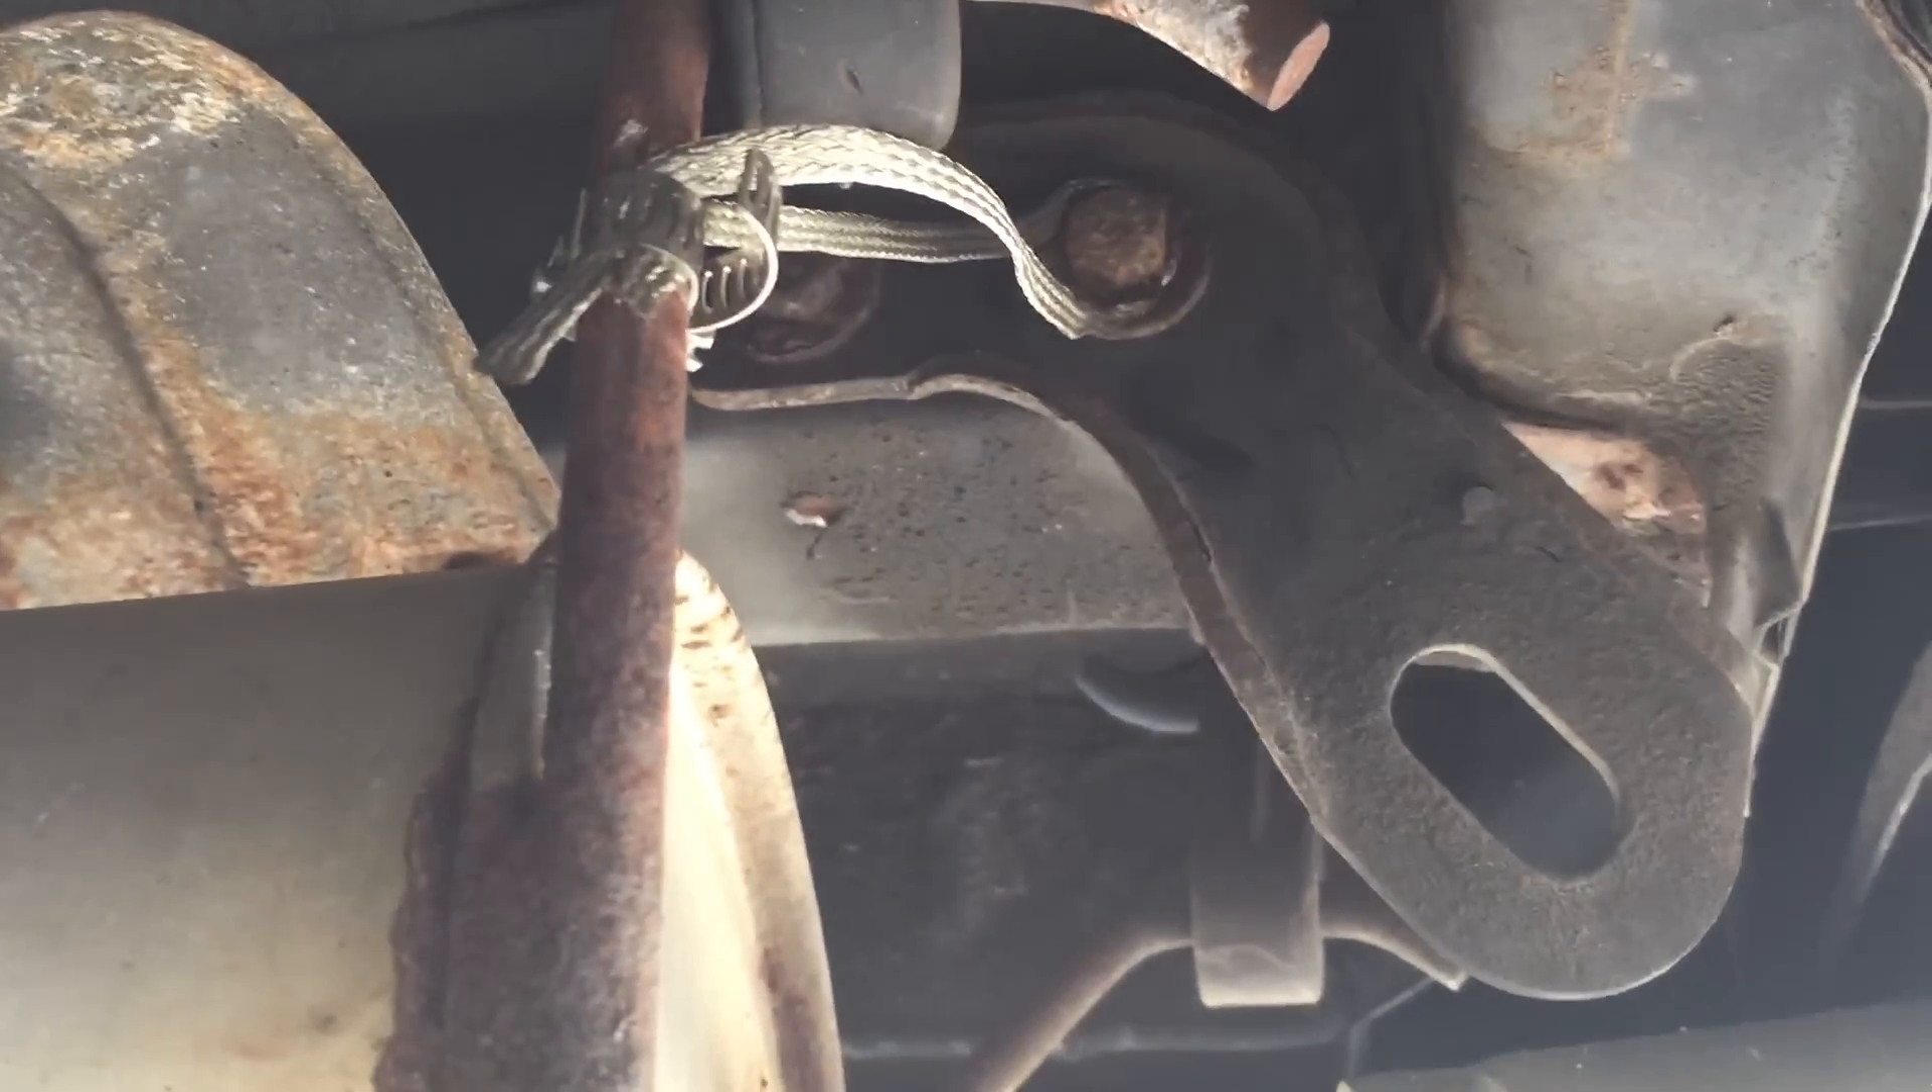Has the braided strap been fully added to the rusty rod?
Yes.